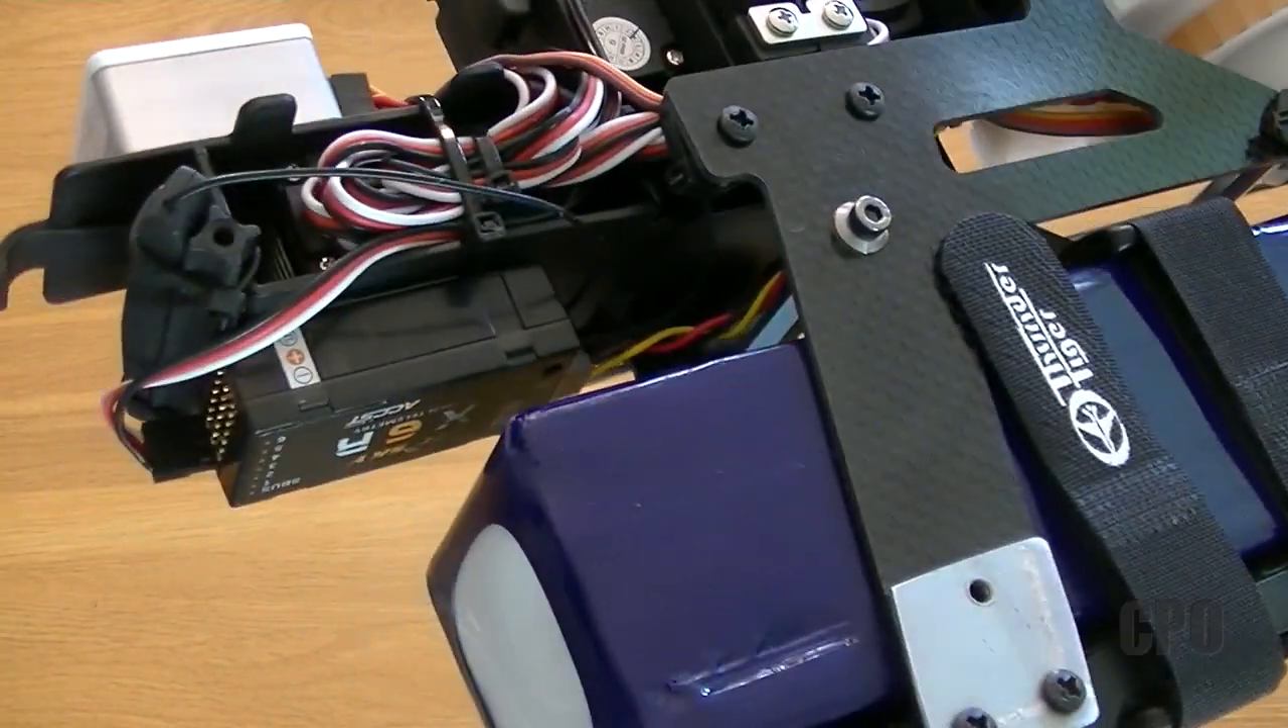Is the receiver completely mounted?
Yes.